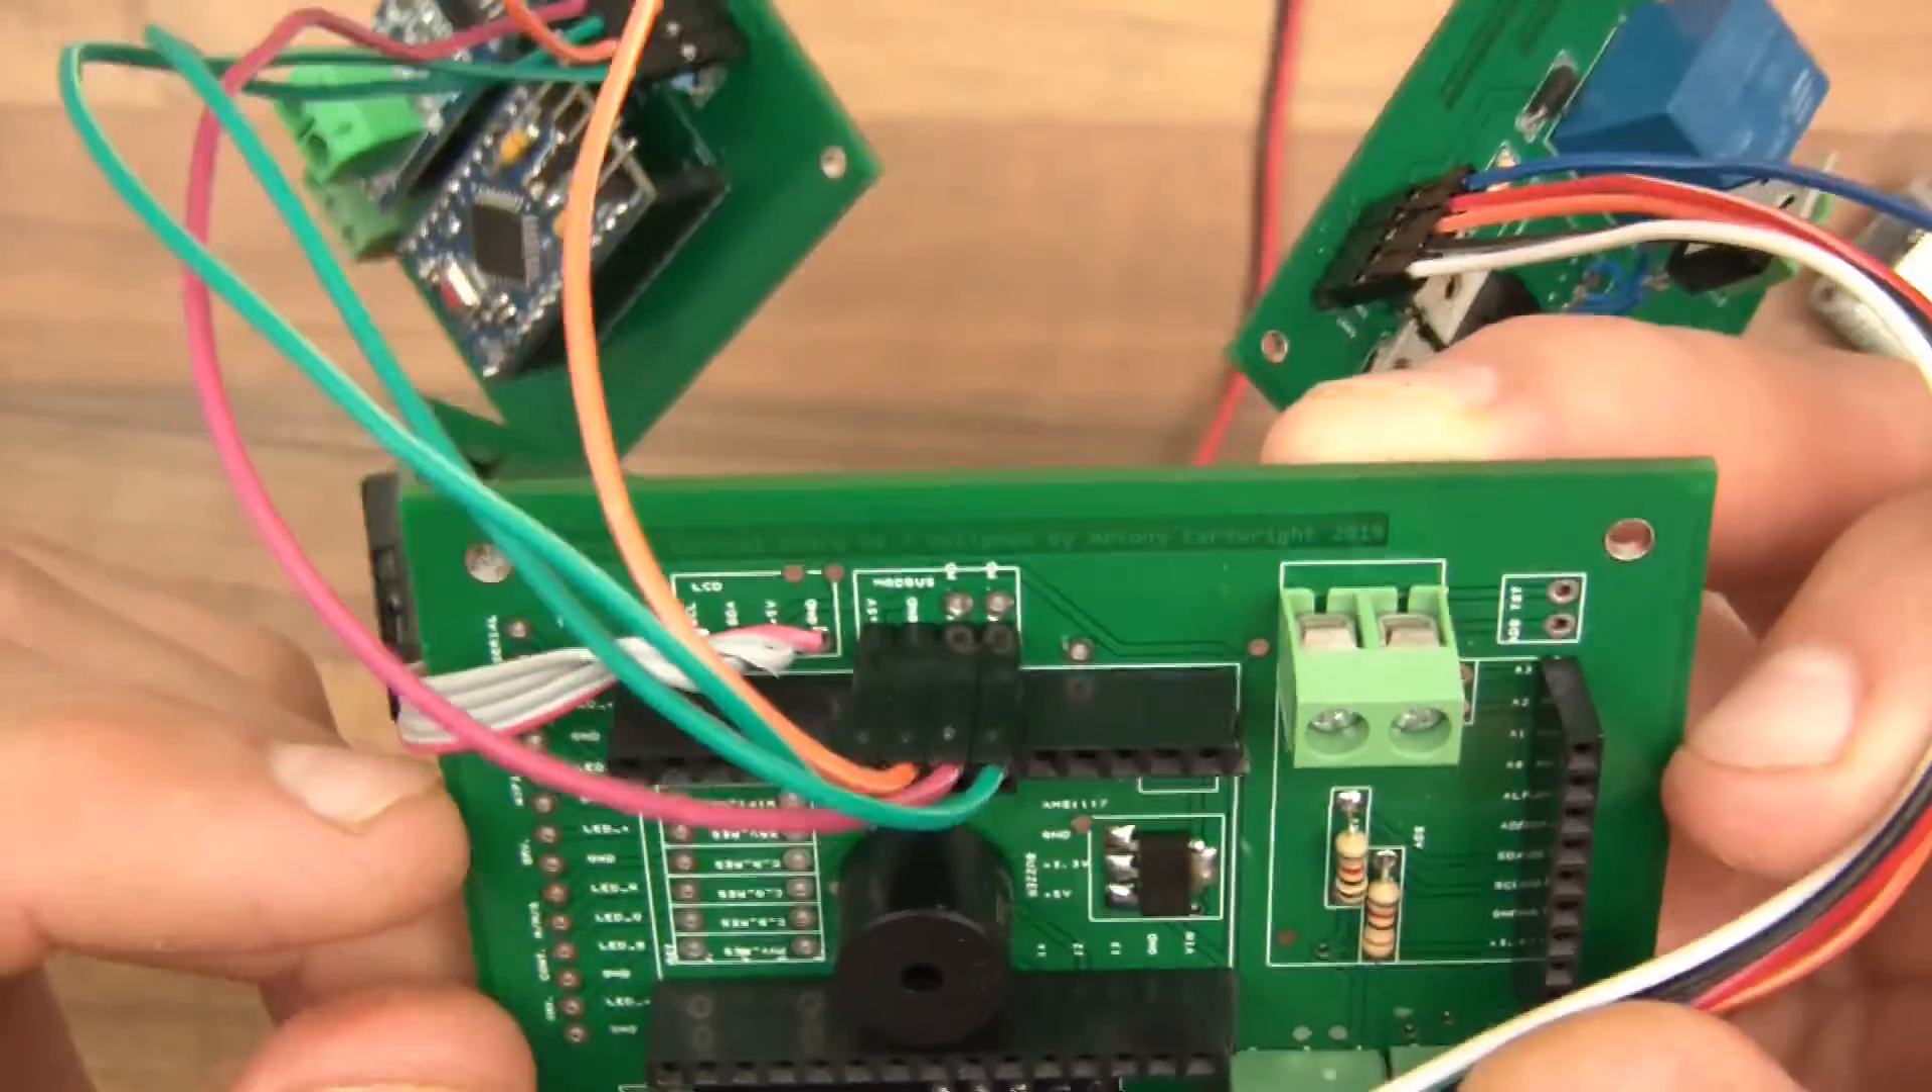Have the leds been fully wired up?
No.